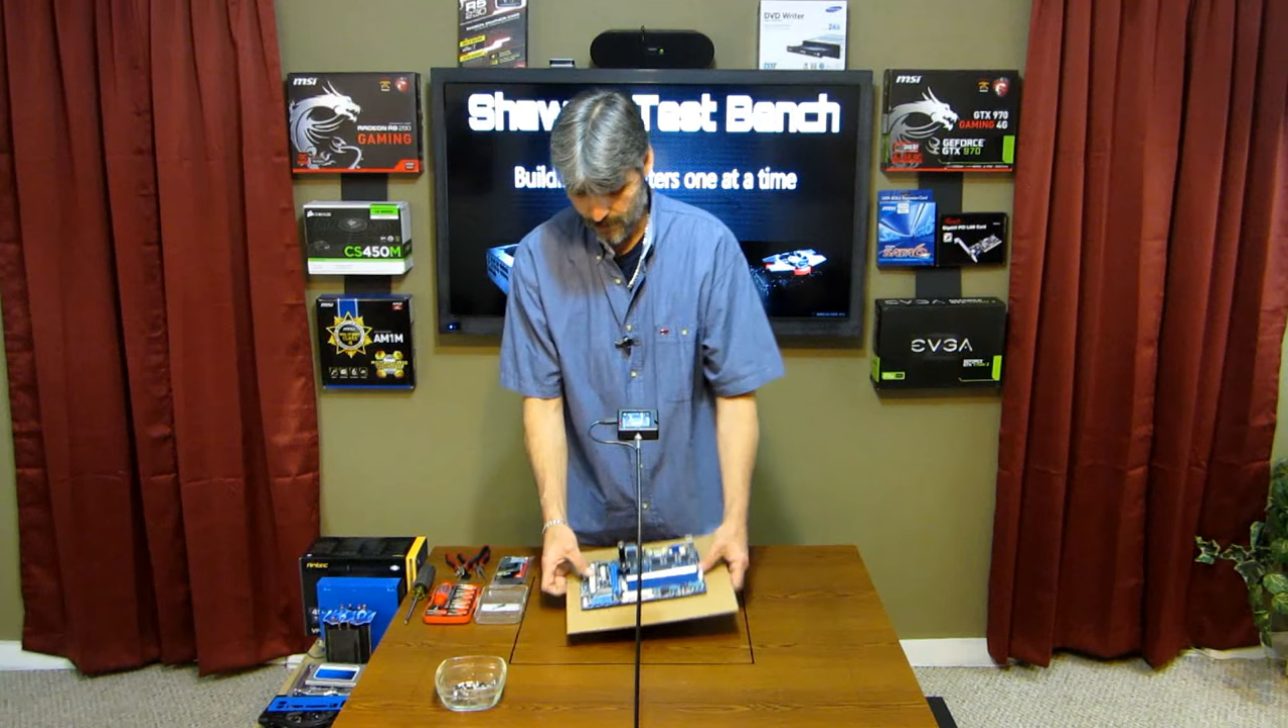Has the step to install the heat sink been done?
No.